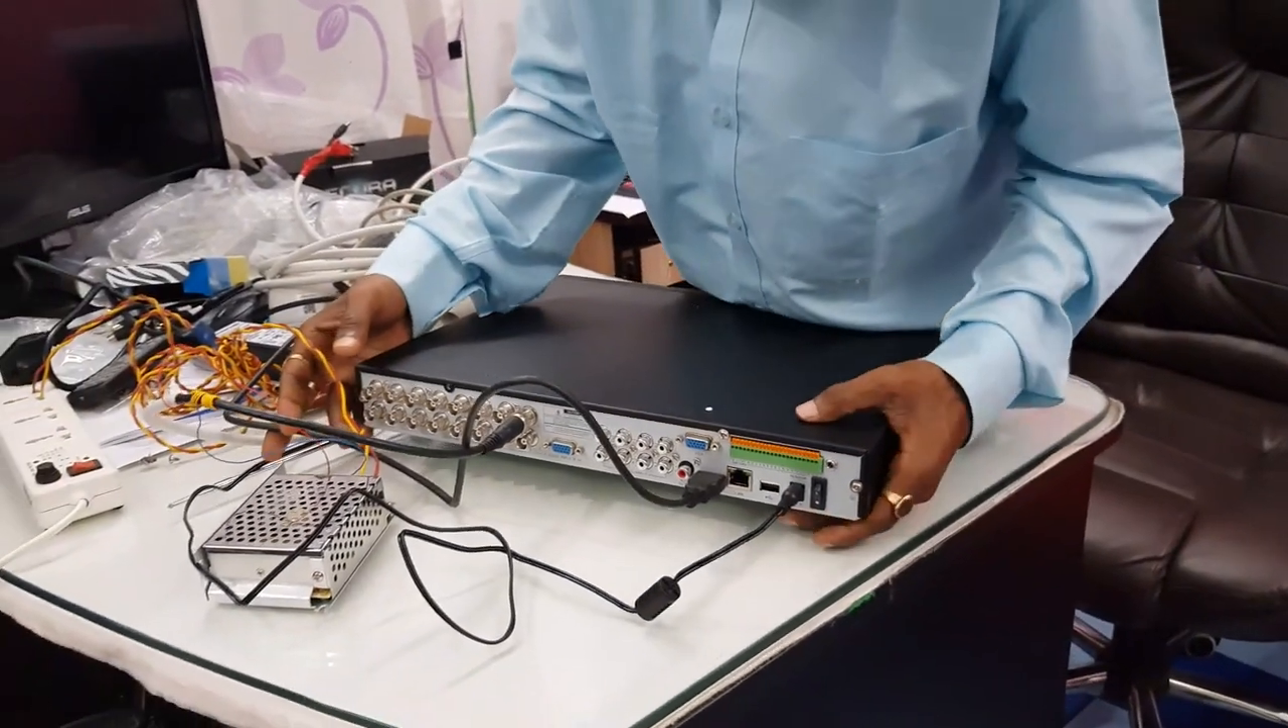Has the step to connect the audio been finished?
No.